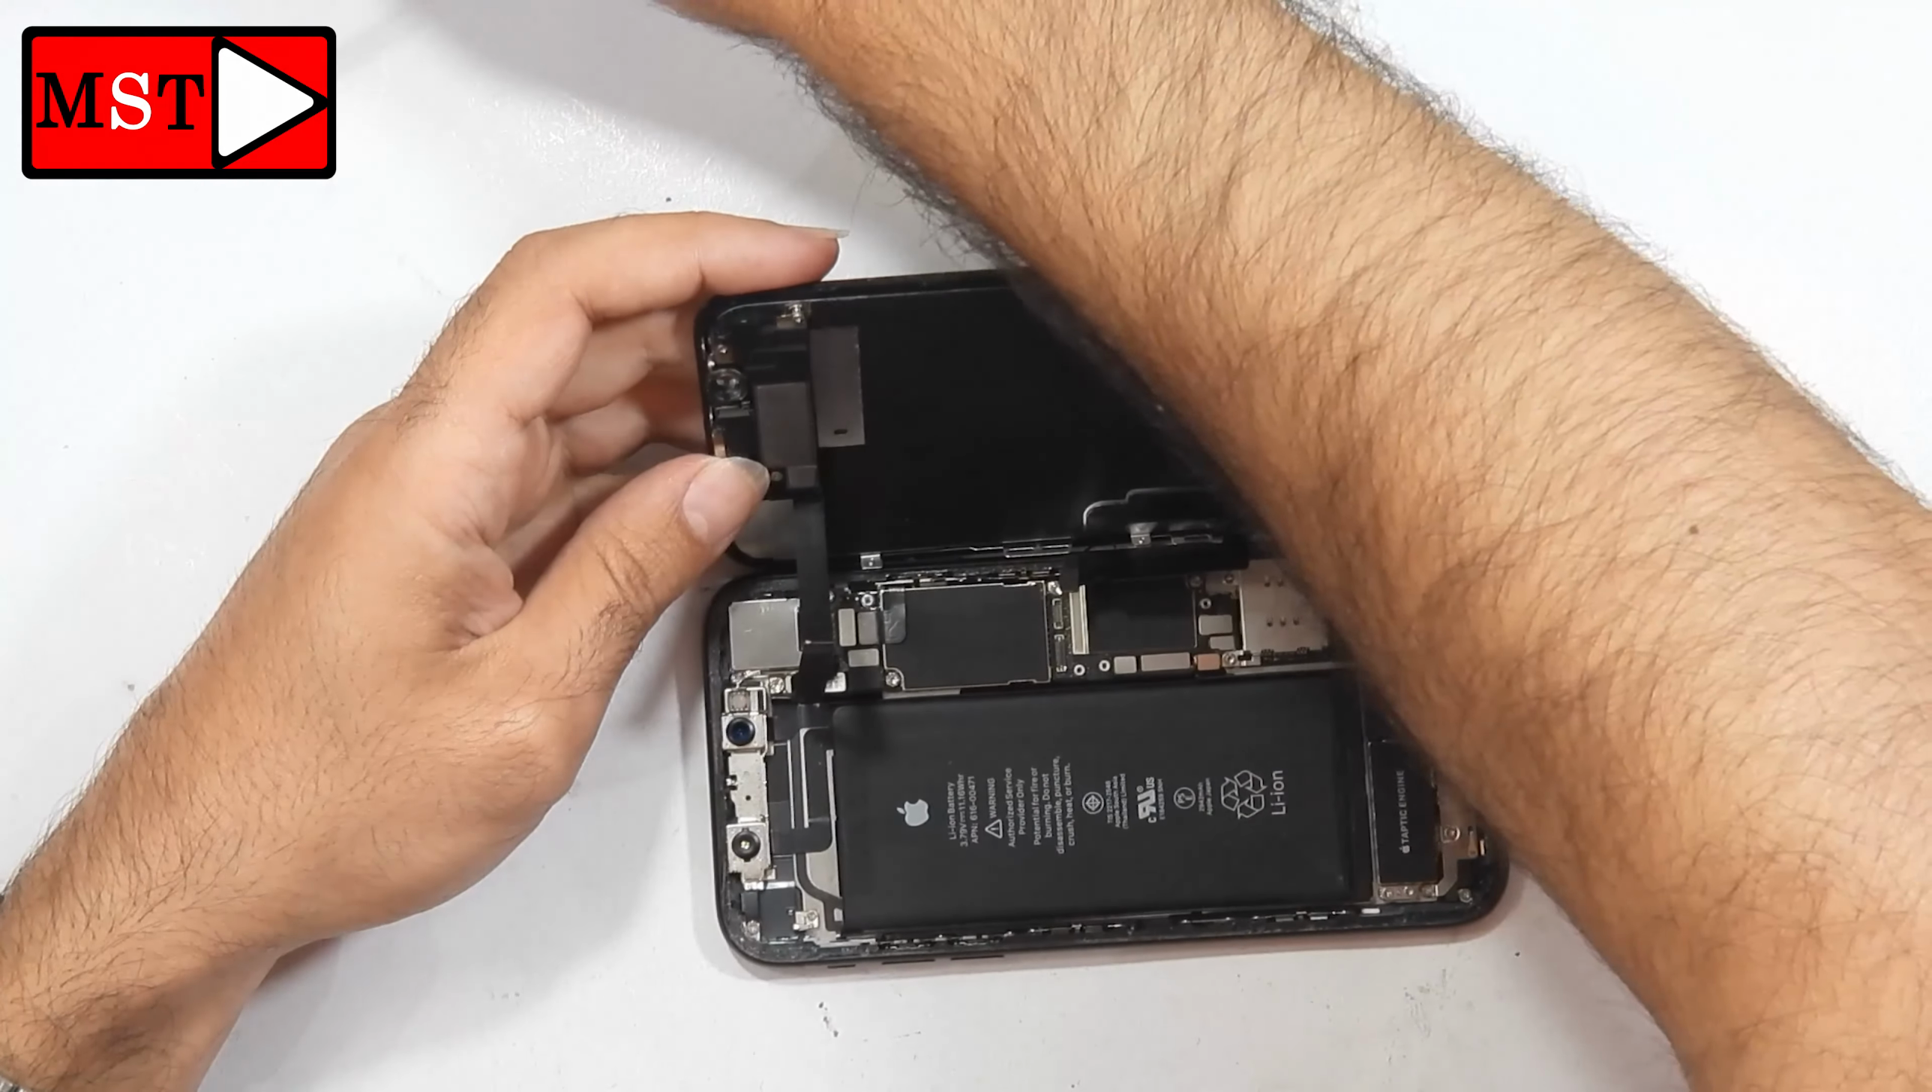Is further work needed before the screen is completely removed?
Yes.